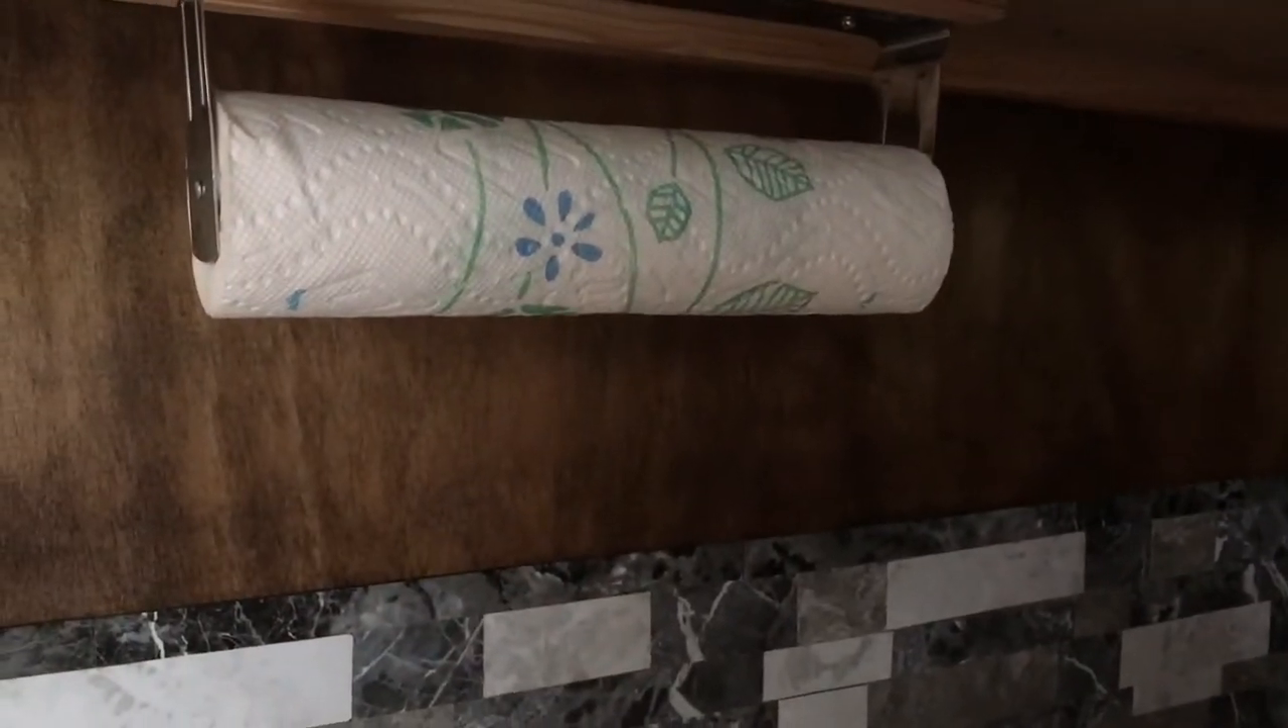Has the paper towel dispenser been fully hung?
Yes.